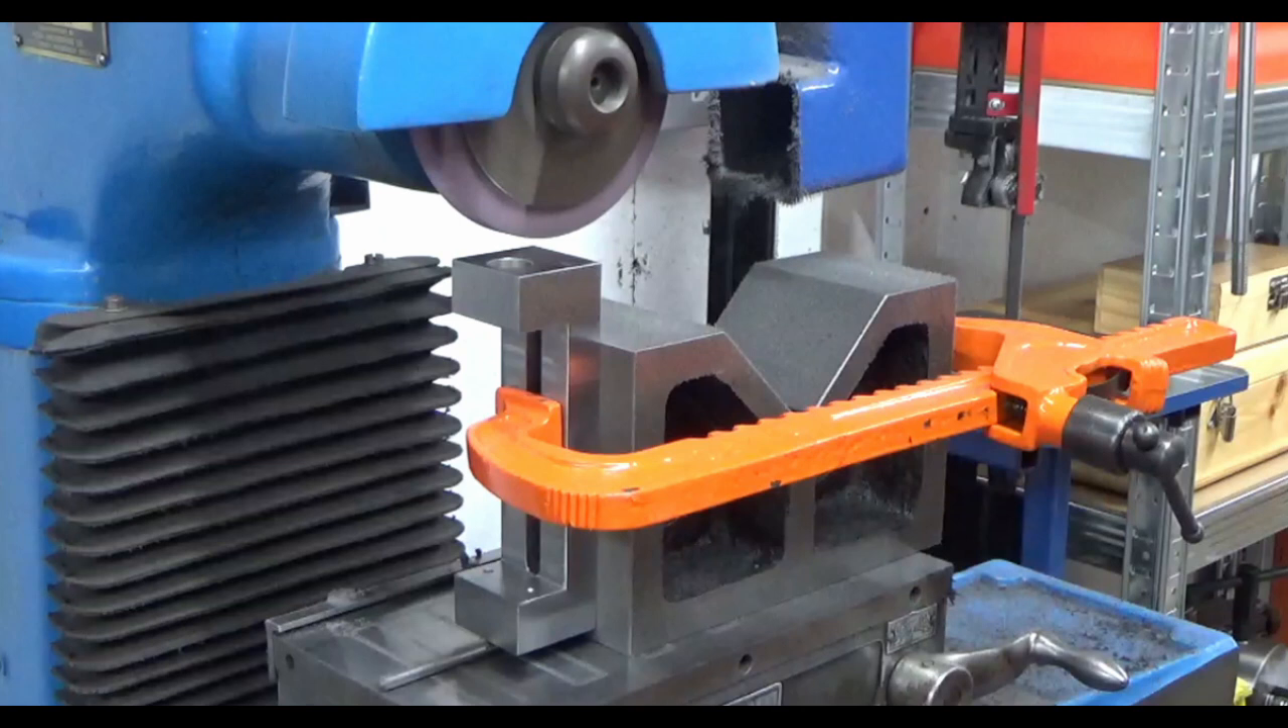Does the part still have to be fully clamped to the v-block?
No.